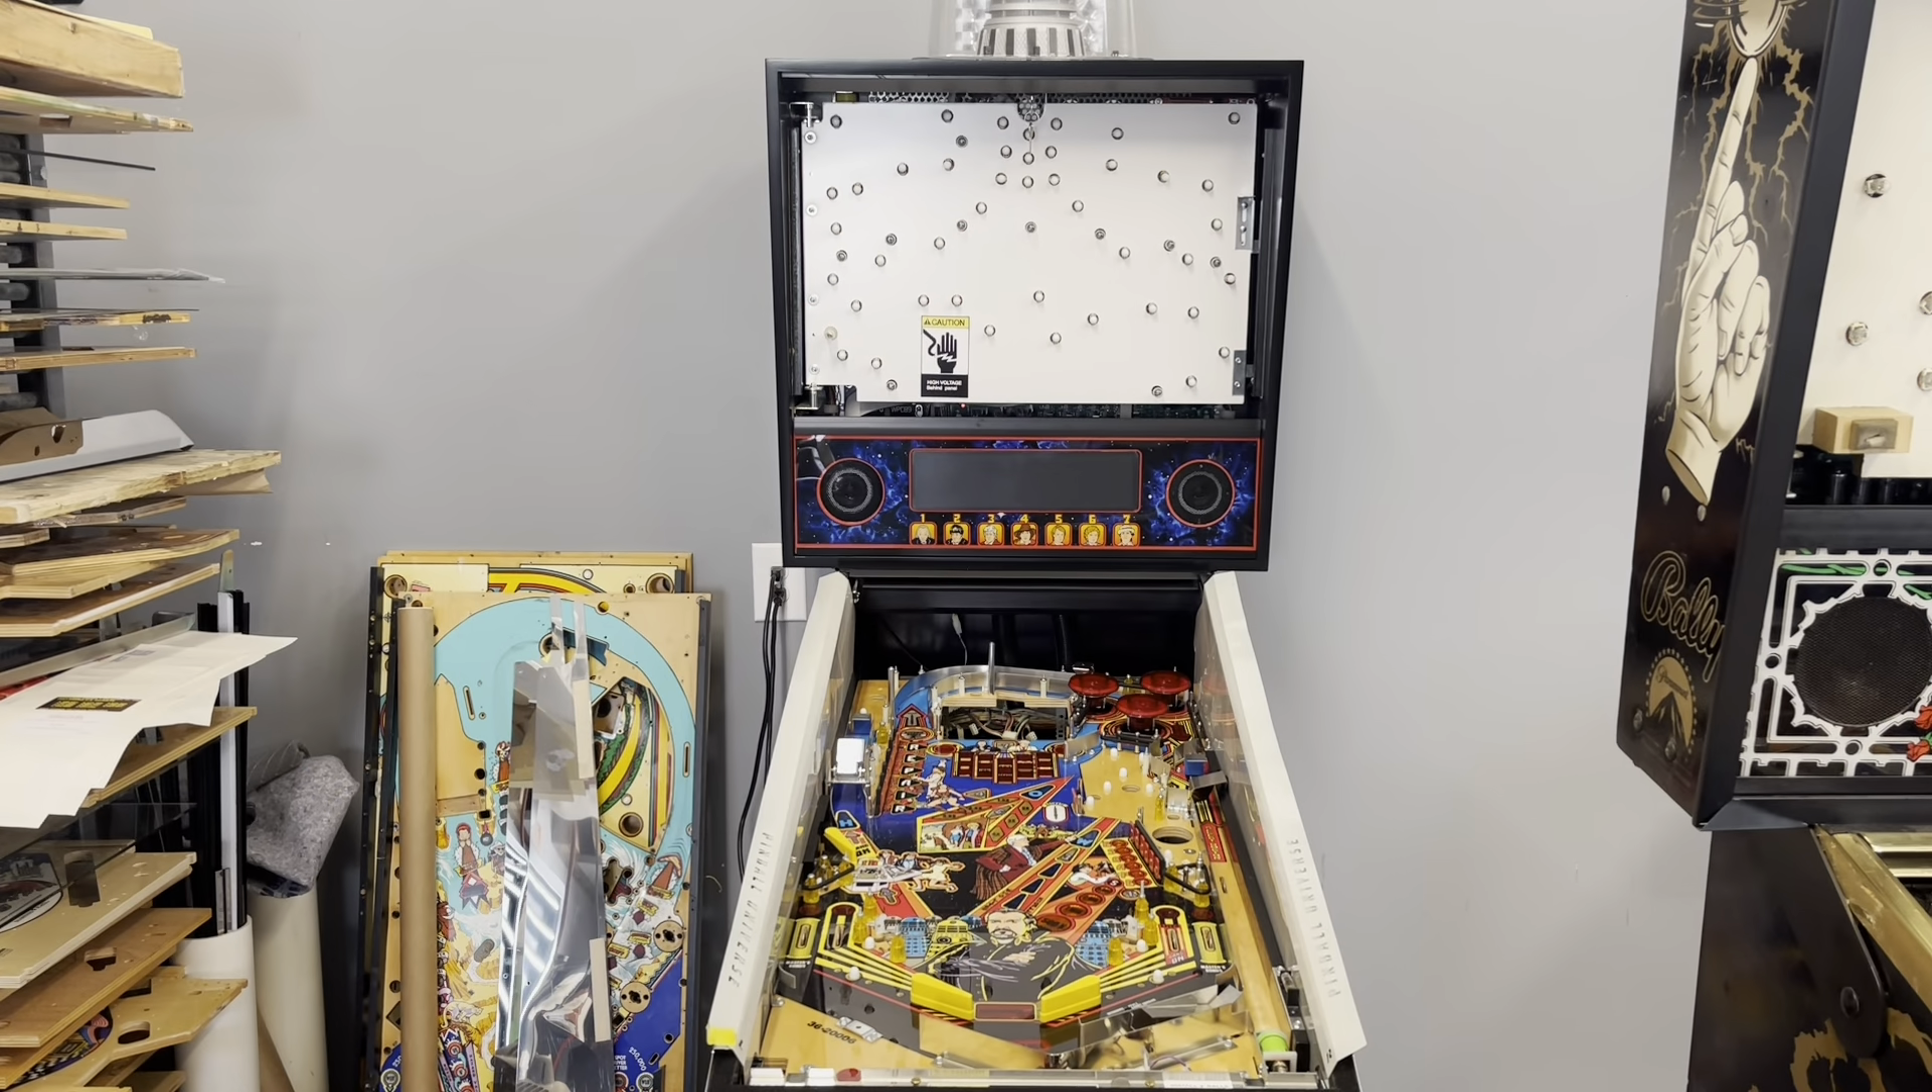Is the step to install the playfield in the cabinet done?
Yes.